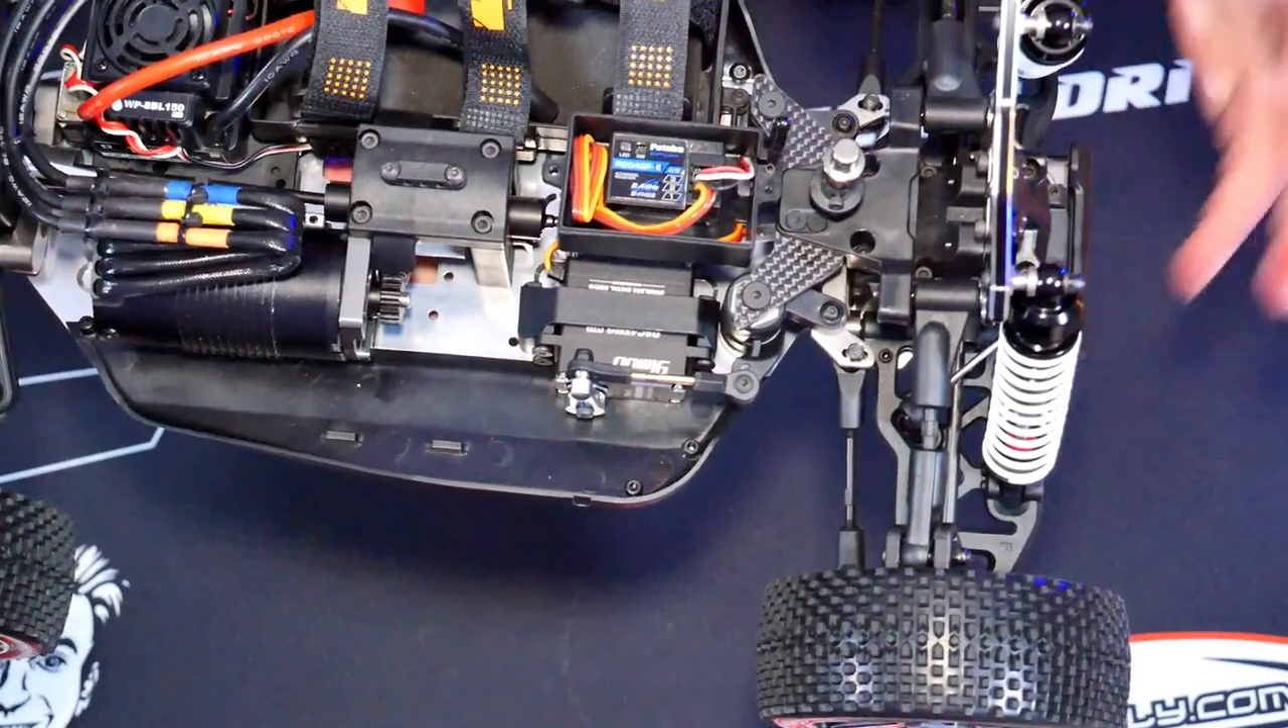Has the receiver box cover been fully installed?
No.